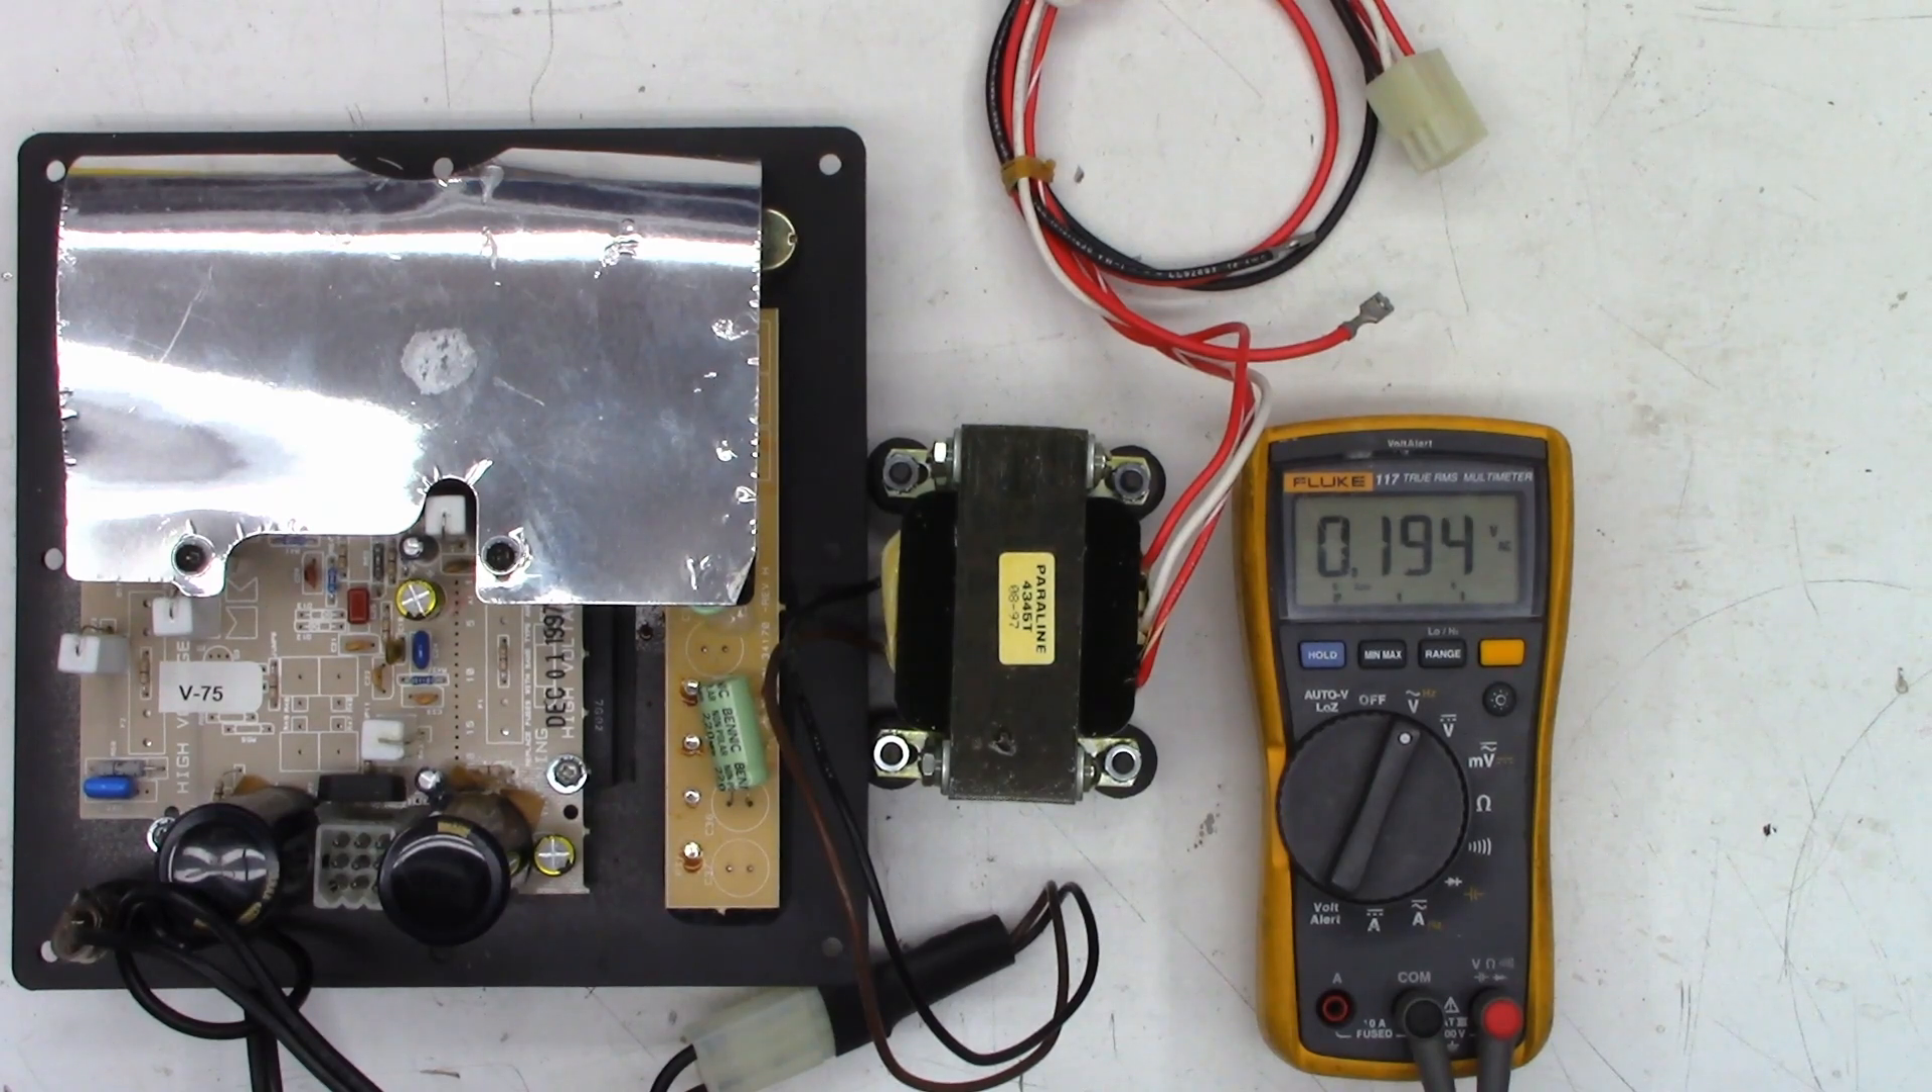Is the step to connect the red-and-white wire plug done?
No.